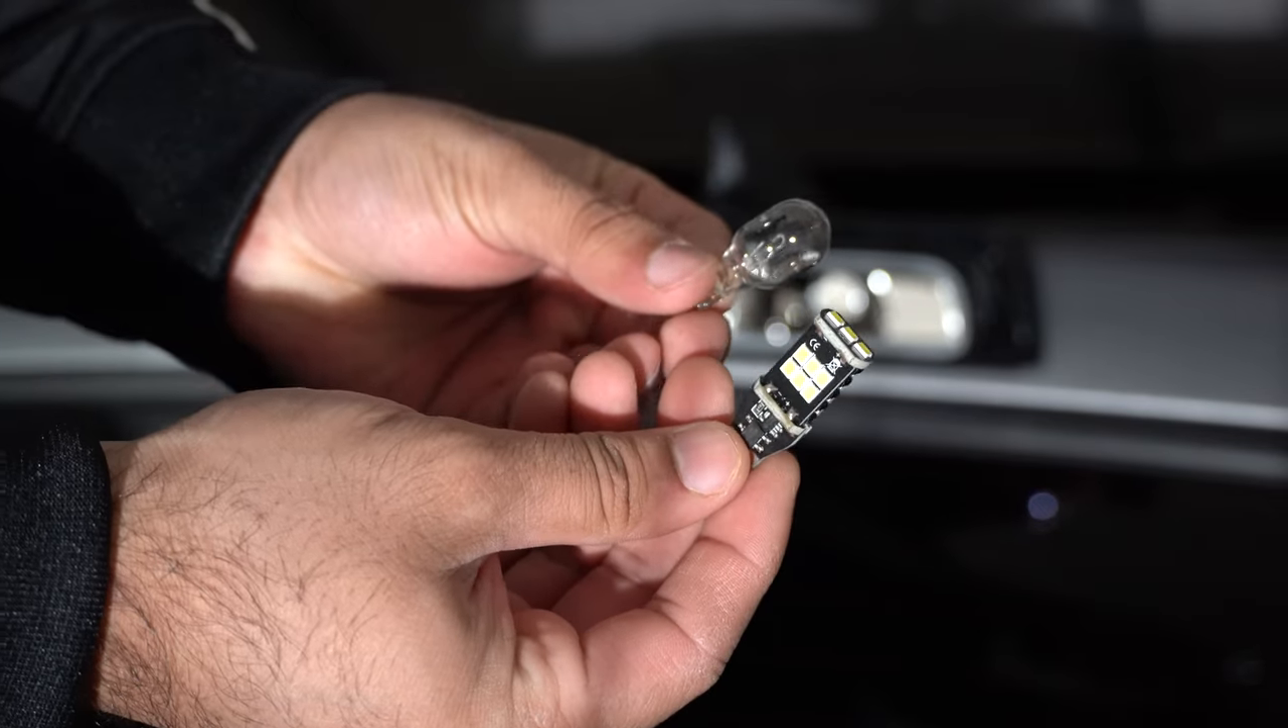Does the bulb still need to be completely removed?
No.